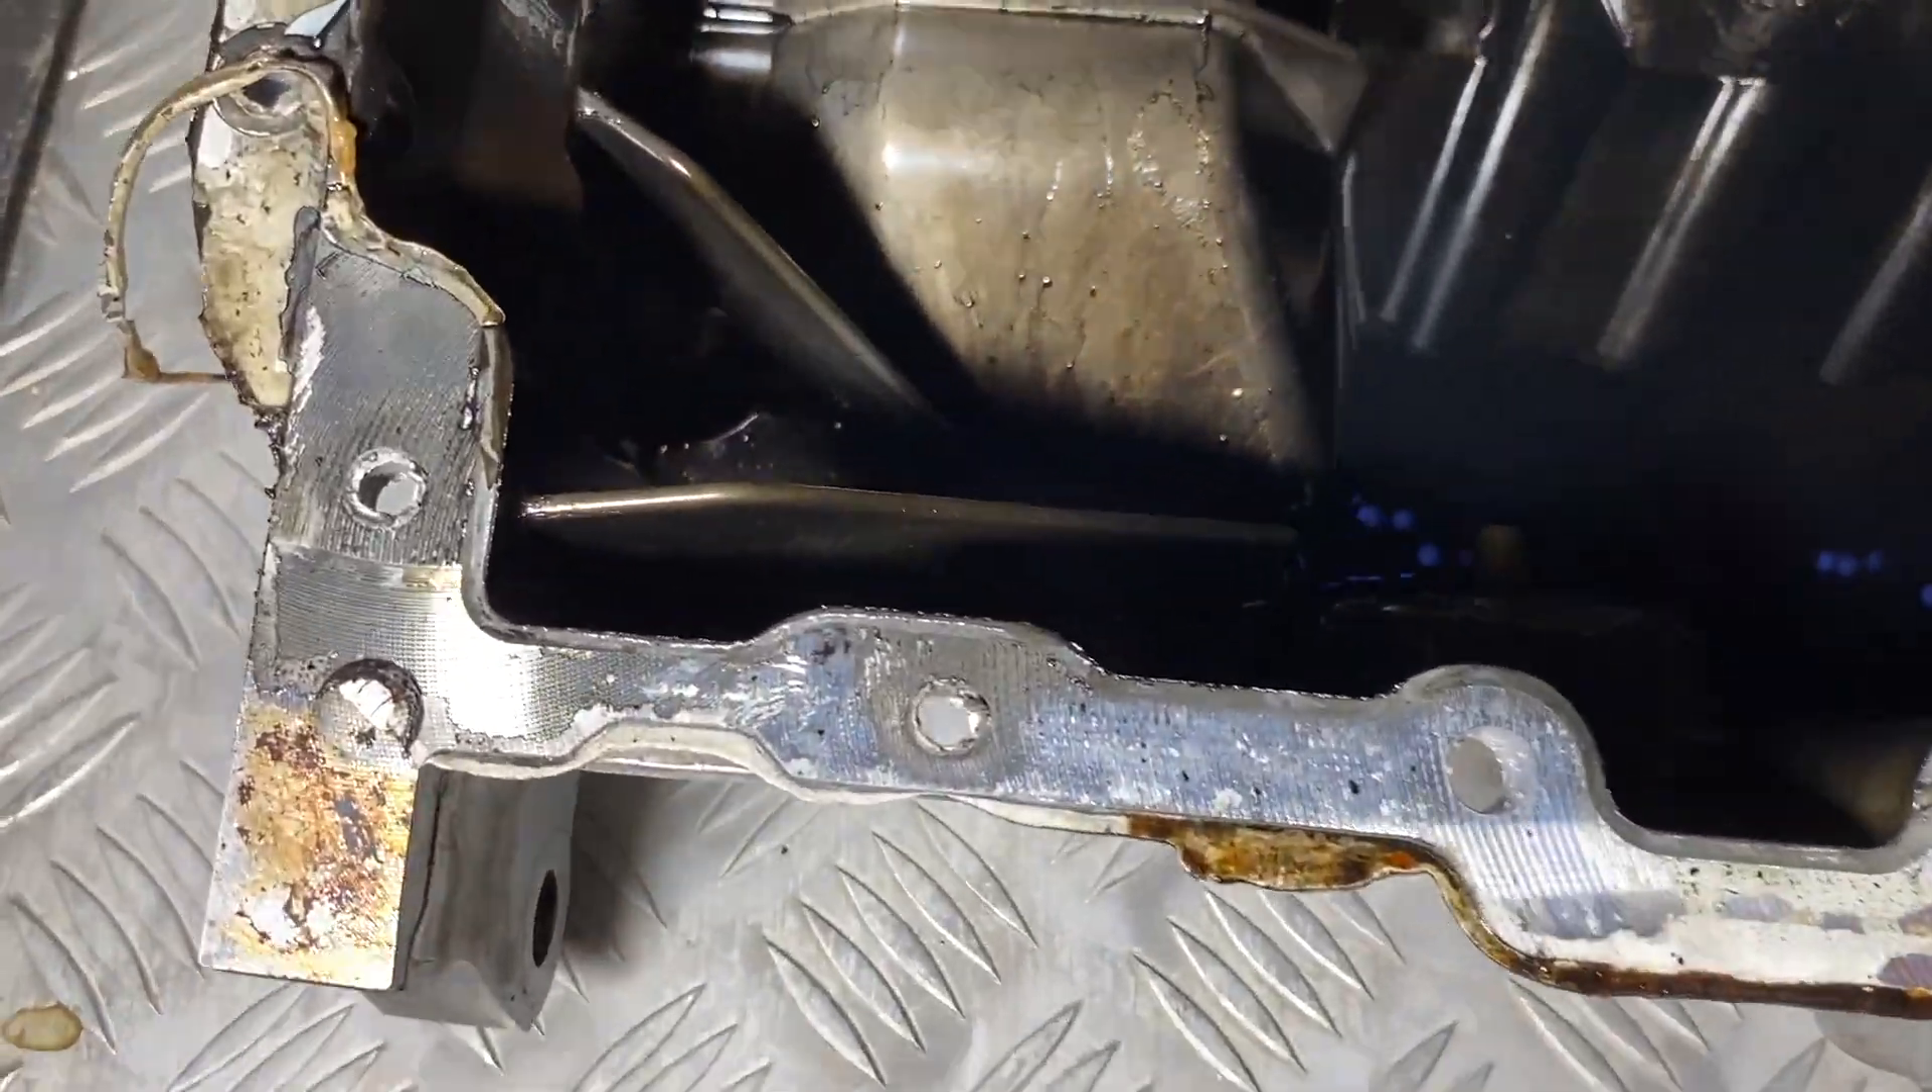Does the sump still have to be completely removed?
No.